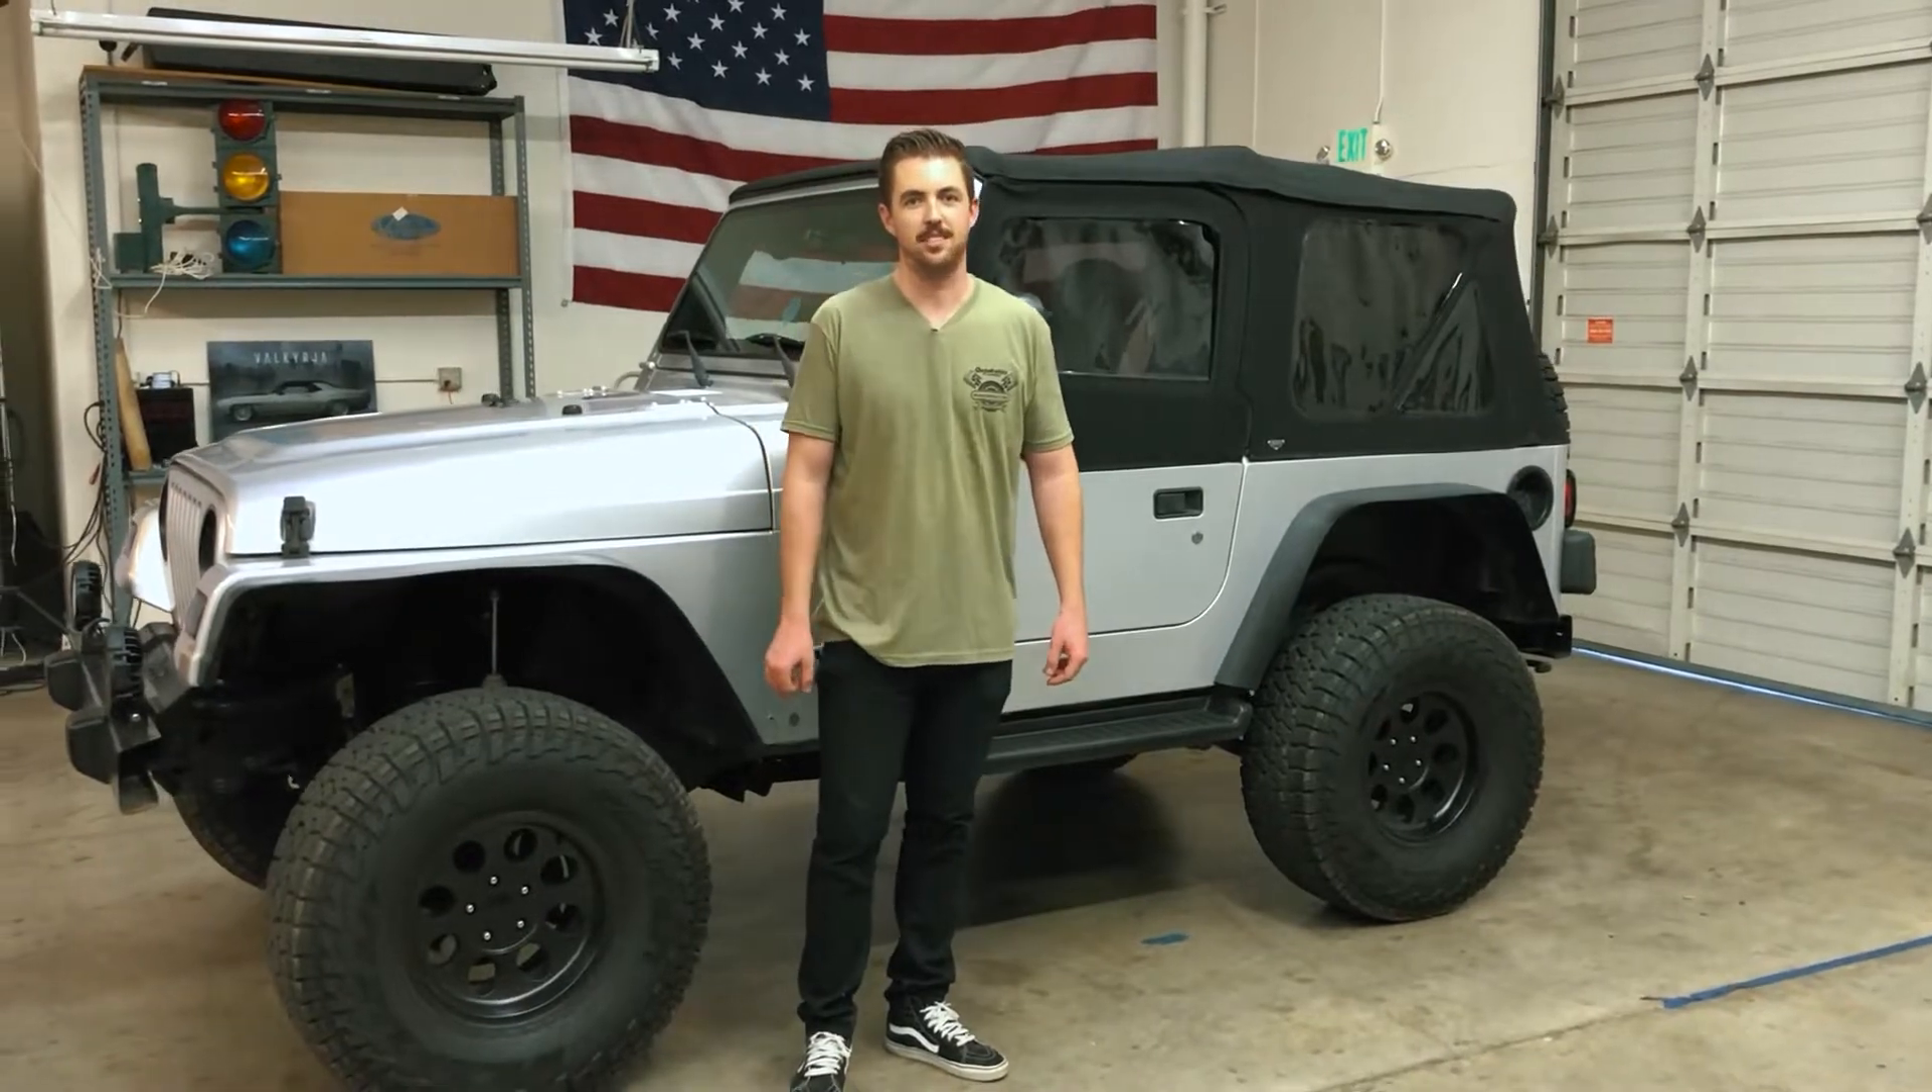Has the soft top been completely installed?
Yes.